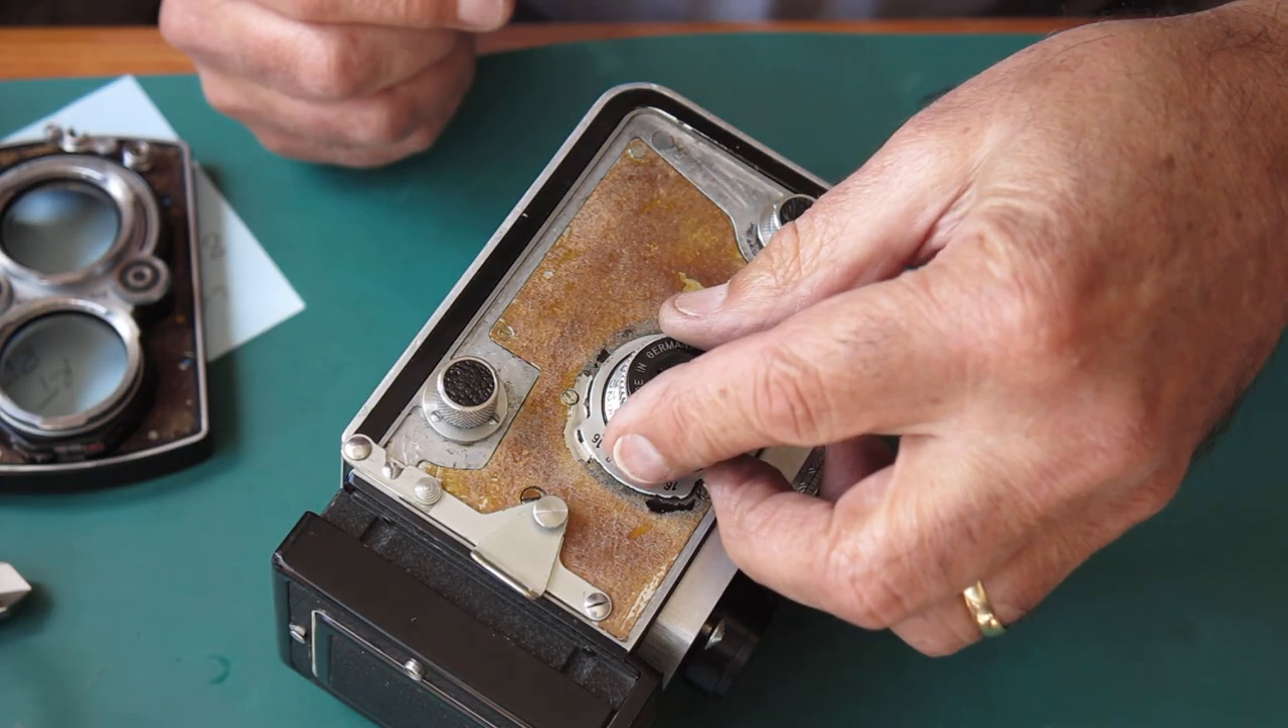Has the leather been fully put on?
No.